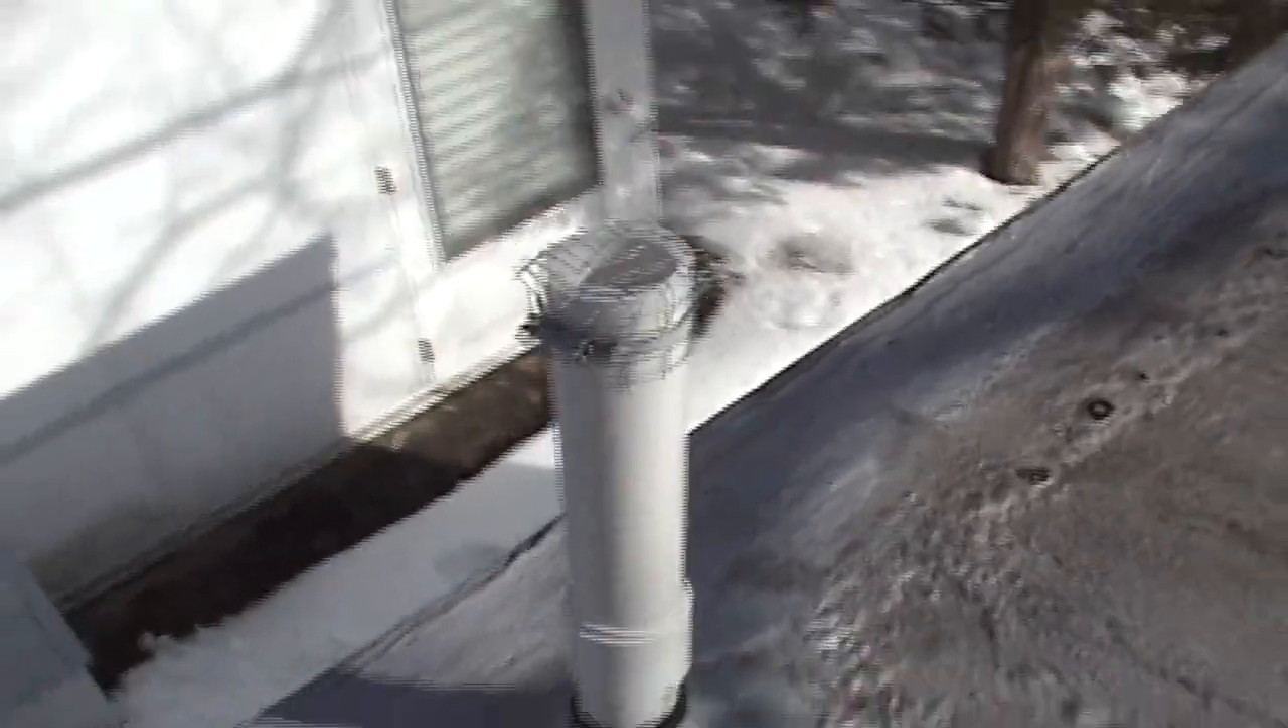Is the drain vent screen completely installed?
Yes.